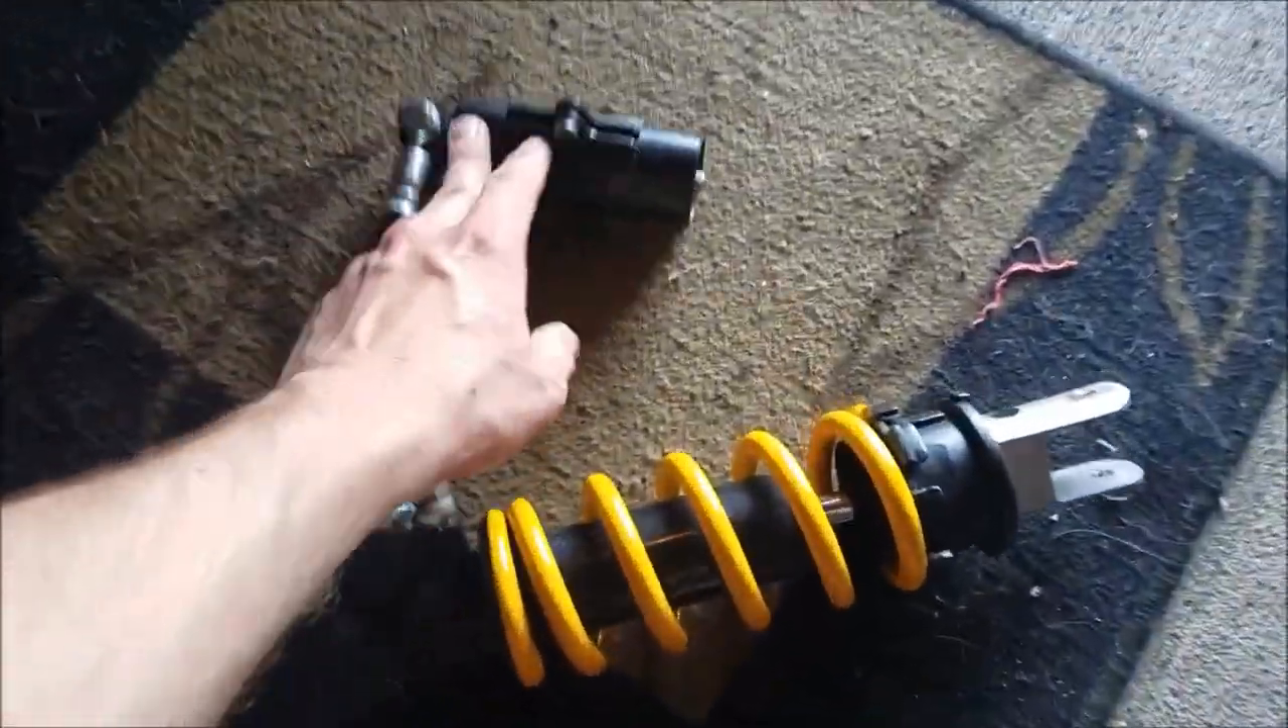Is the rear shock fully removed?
Yes.